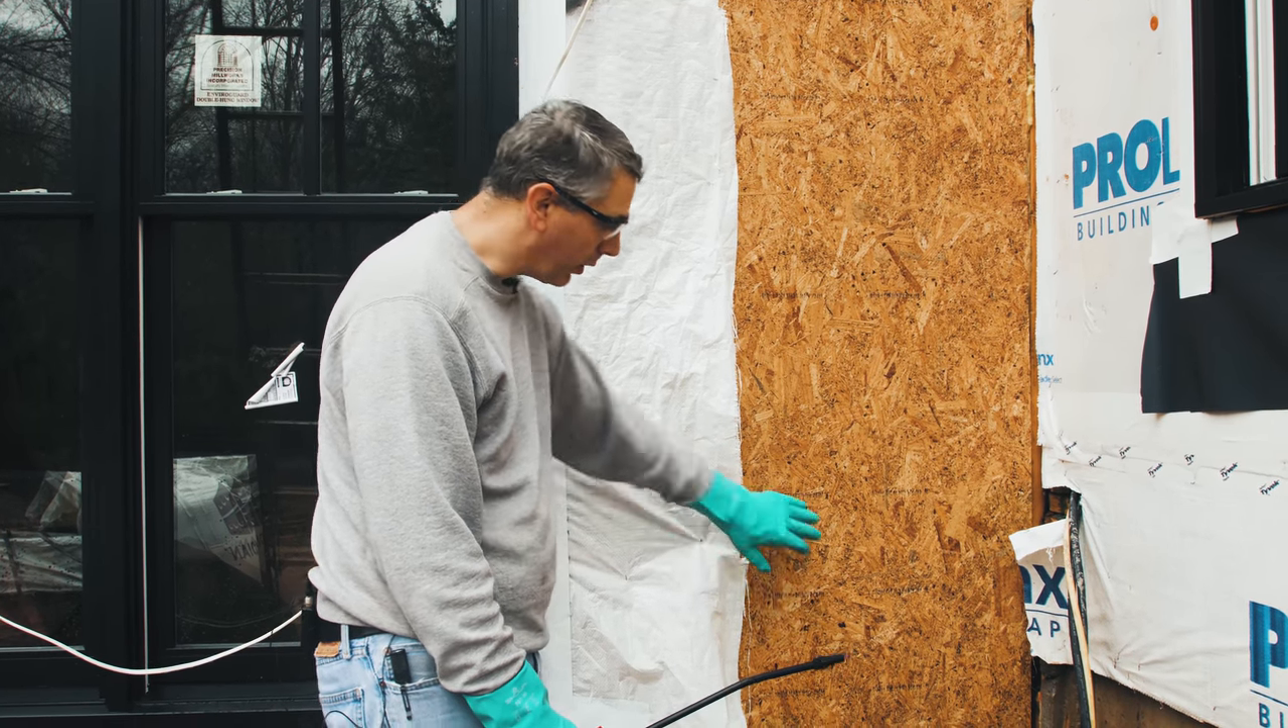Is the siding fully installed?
No.